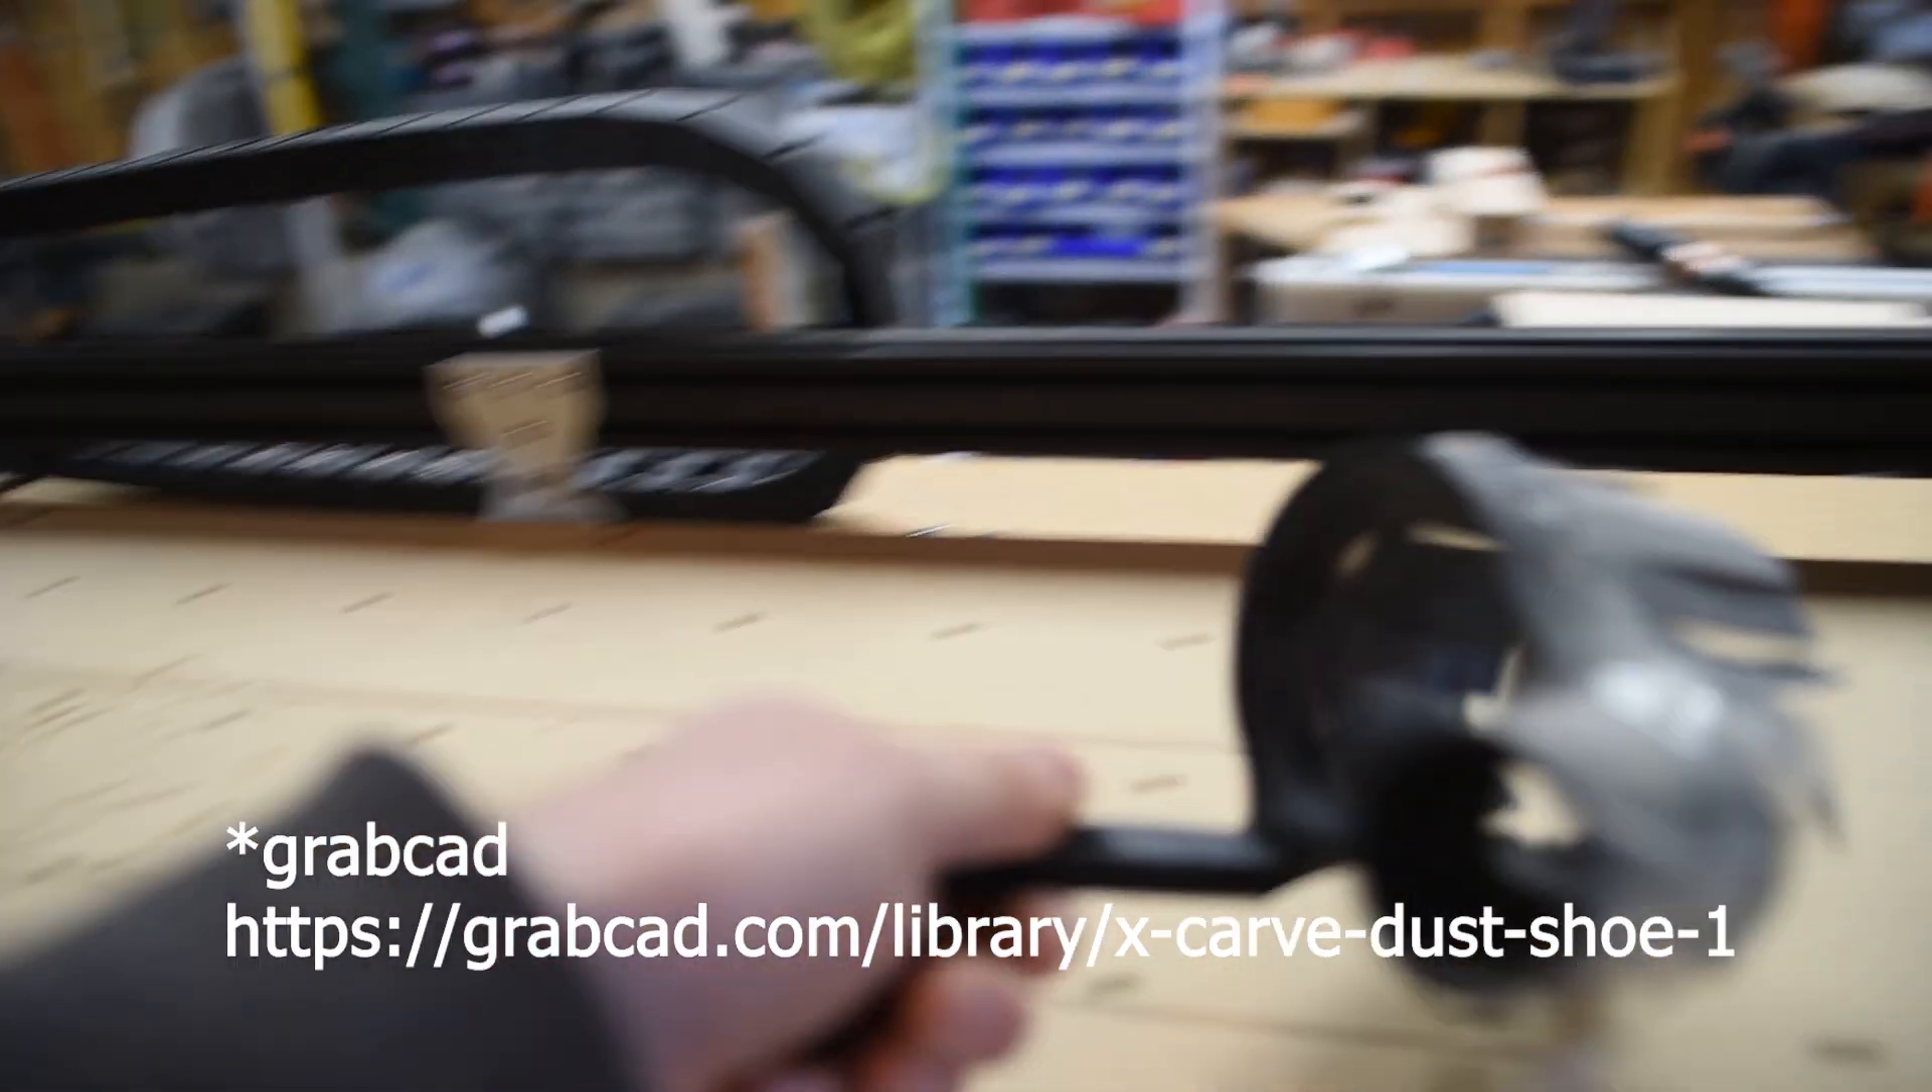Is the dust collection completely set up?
No.